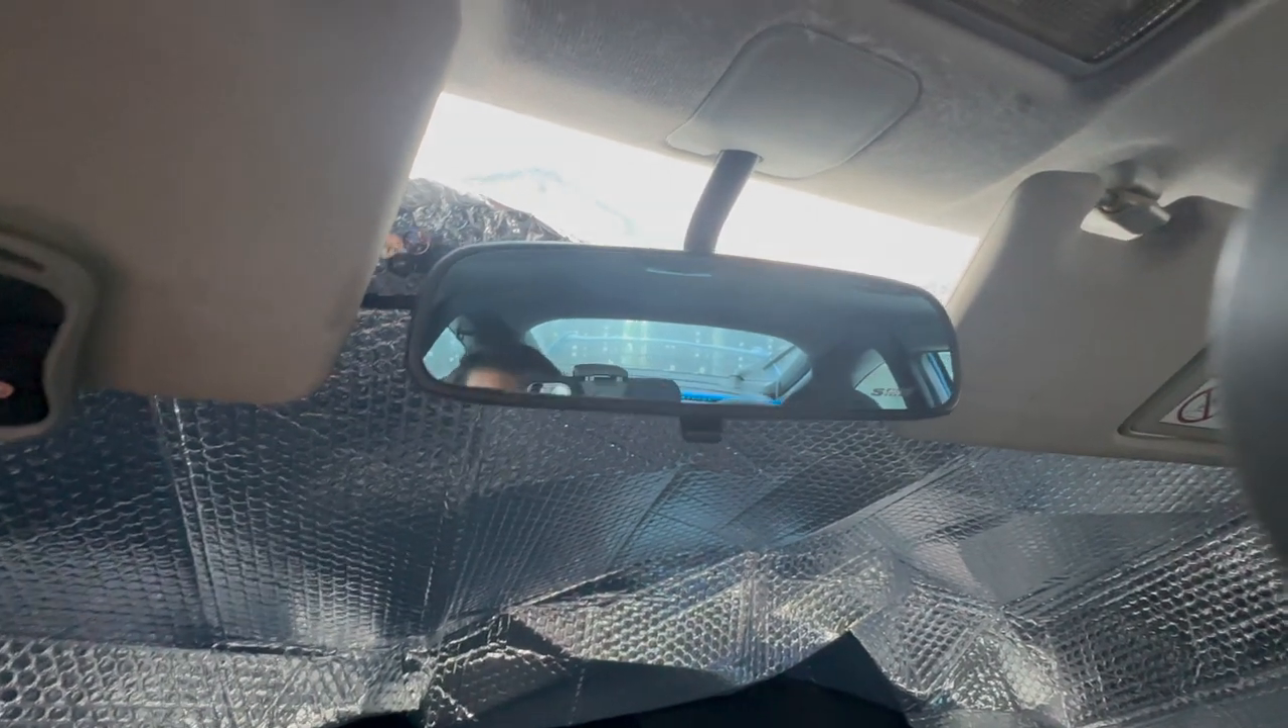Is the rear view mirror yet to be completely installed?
No.